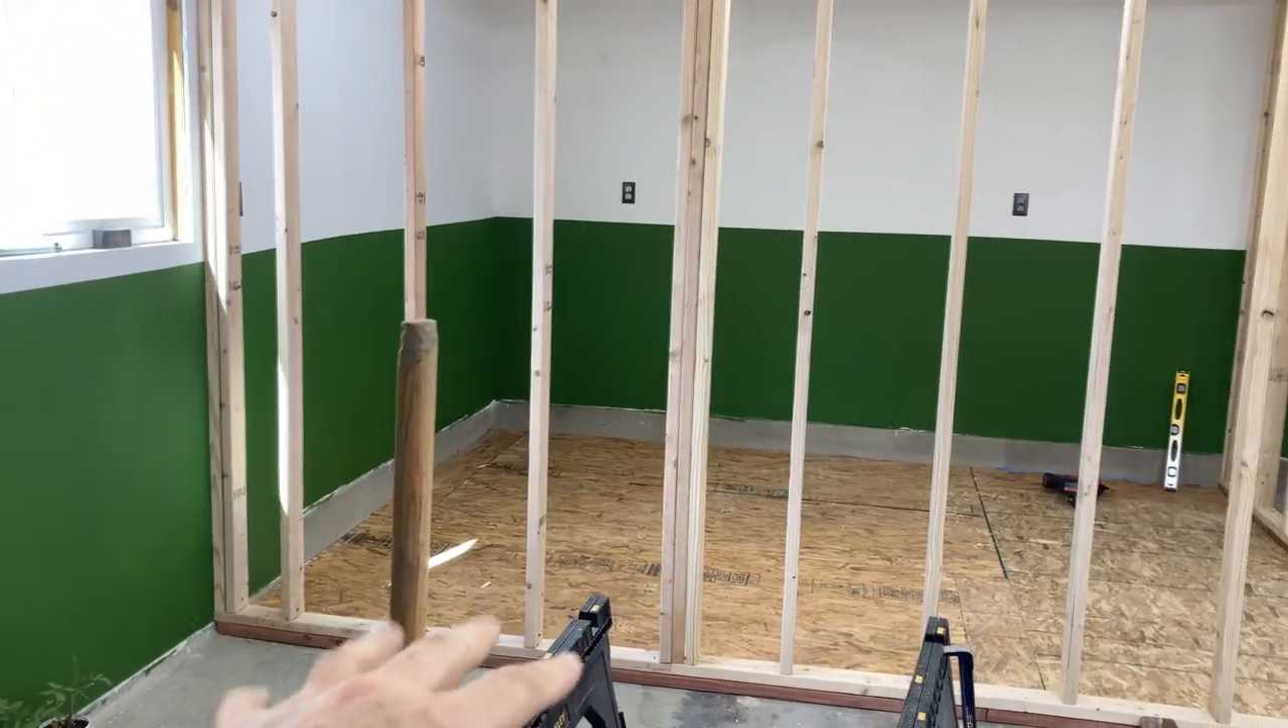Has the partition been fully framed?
Yes.